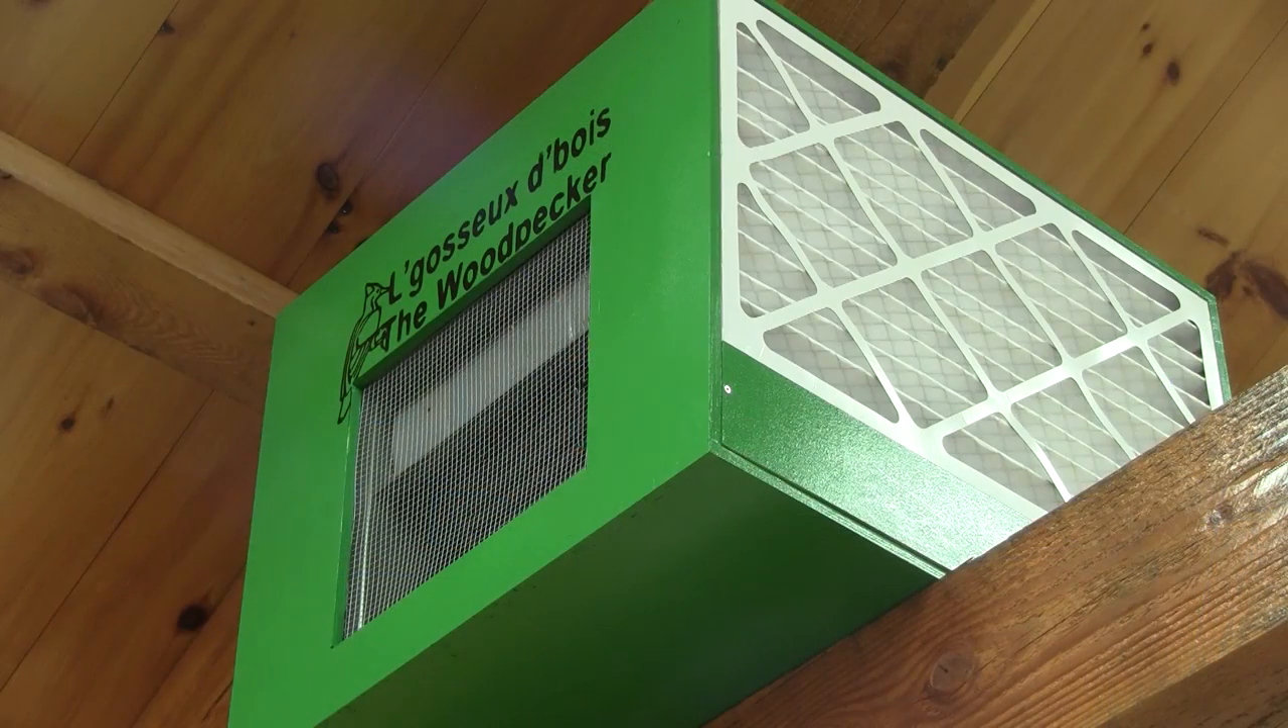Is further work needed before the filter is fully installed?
No.